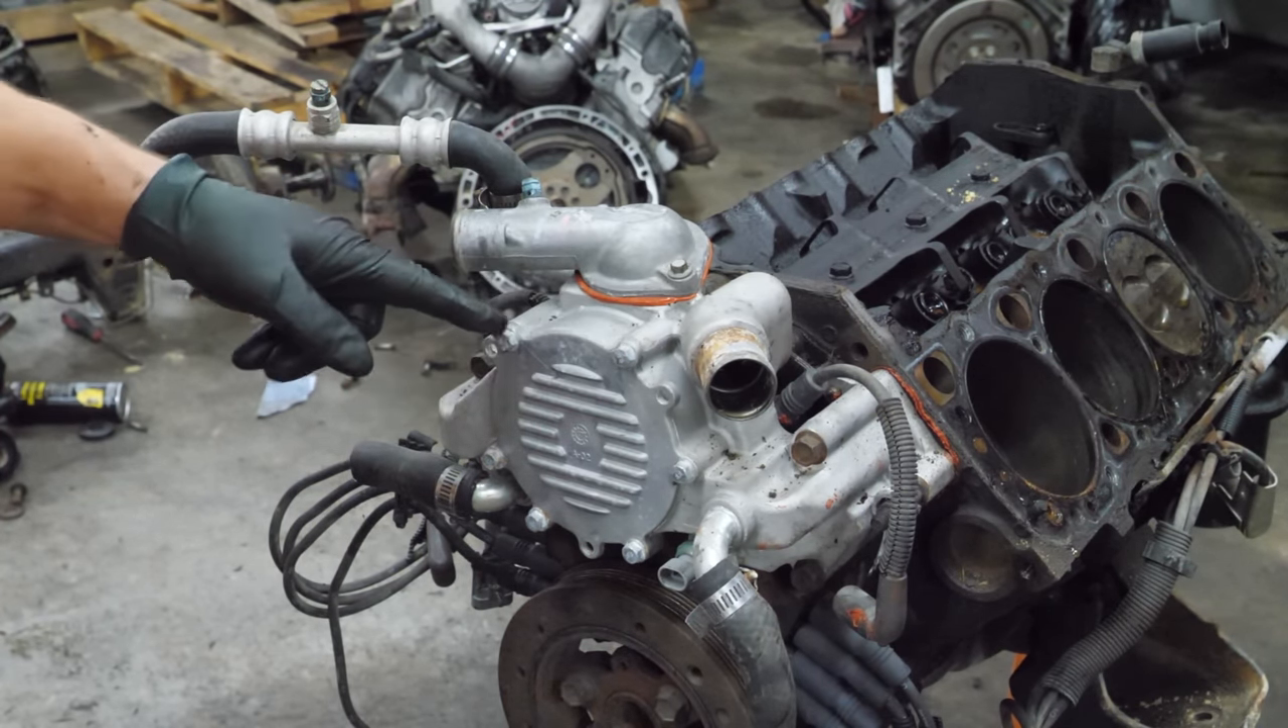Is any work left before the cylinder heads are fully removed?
No.